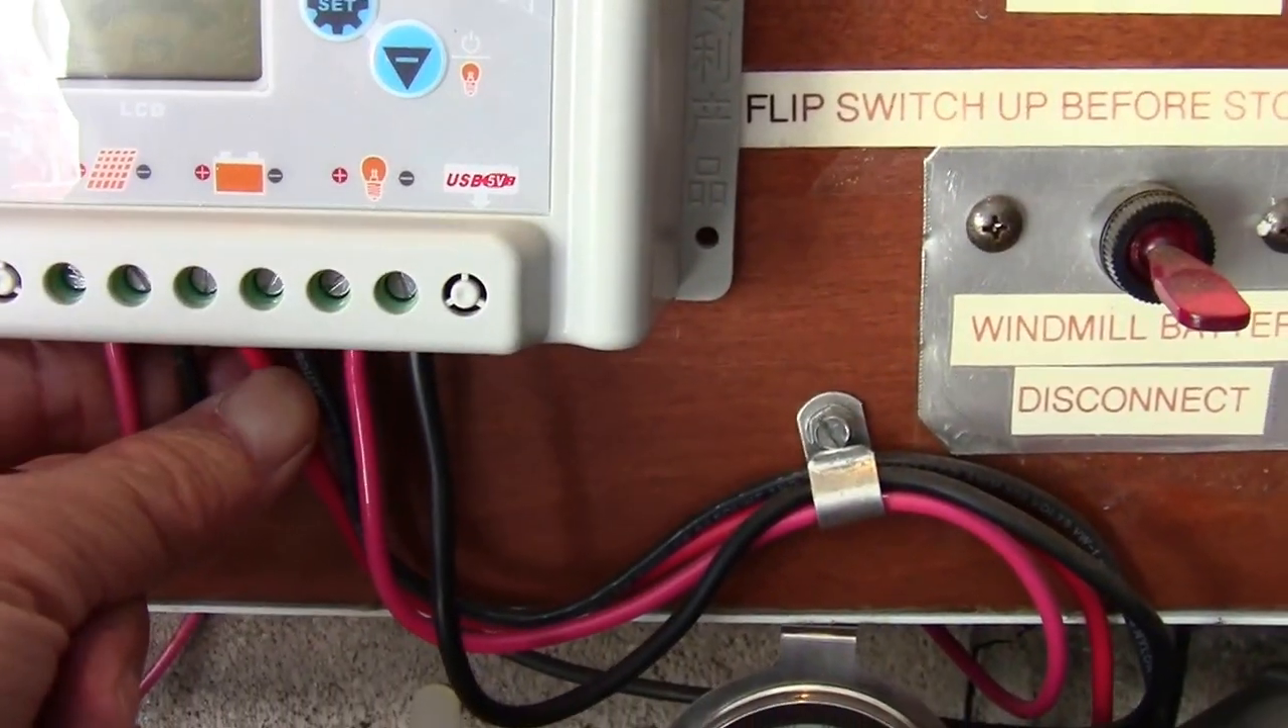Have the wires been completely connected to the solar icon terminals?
Yes.